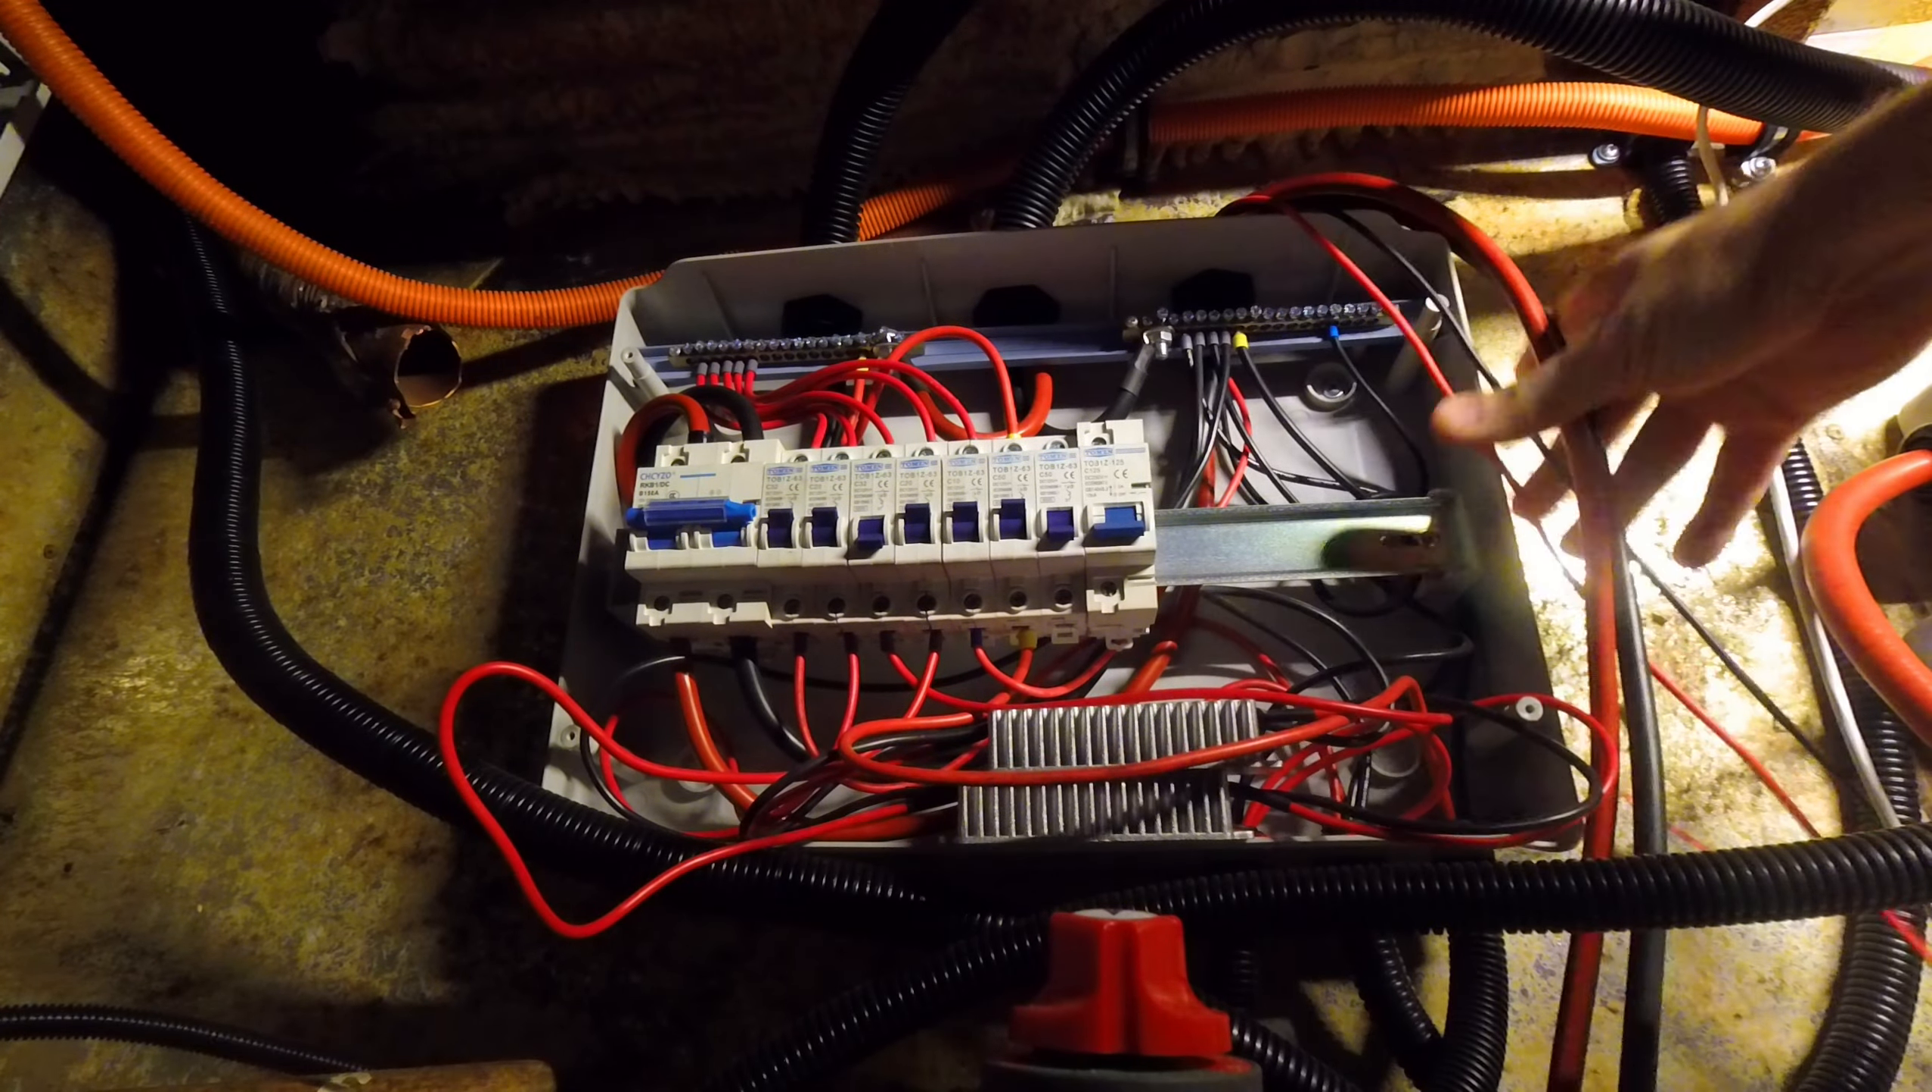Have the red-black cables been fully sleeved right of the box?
No.